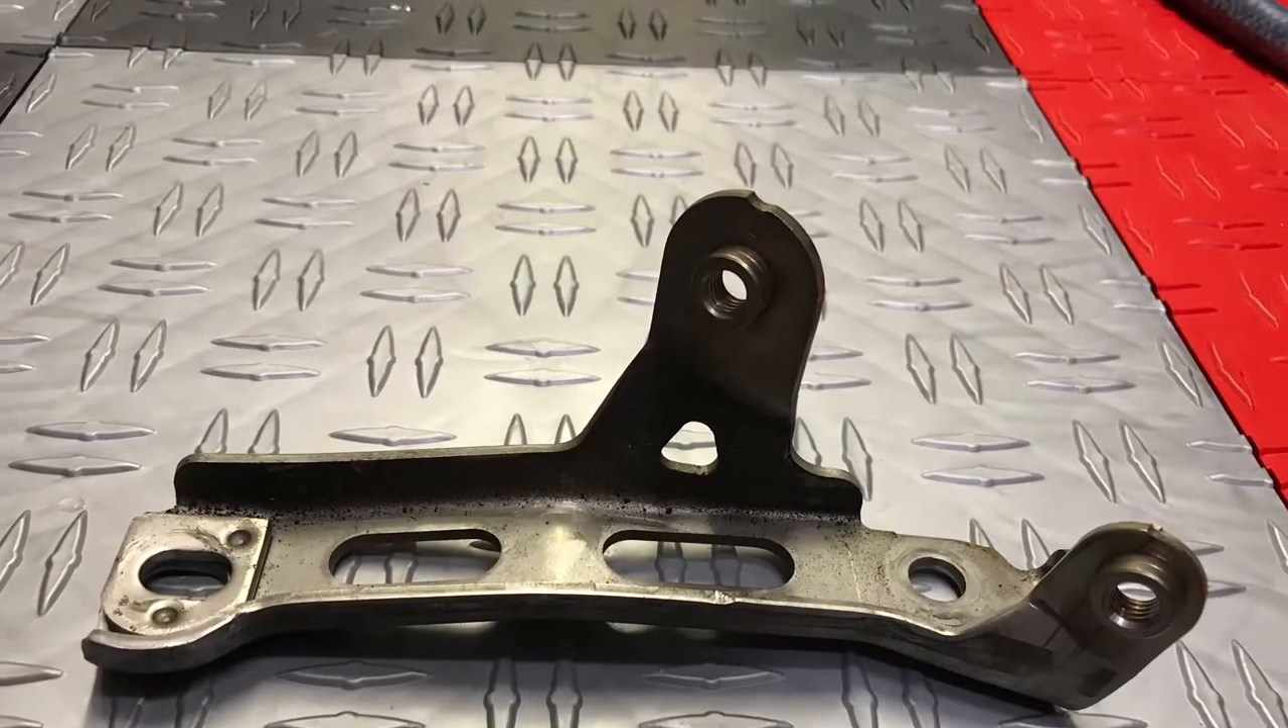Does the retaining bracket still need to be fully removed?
No.